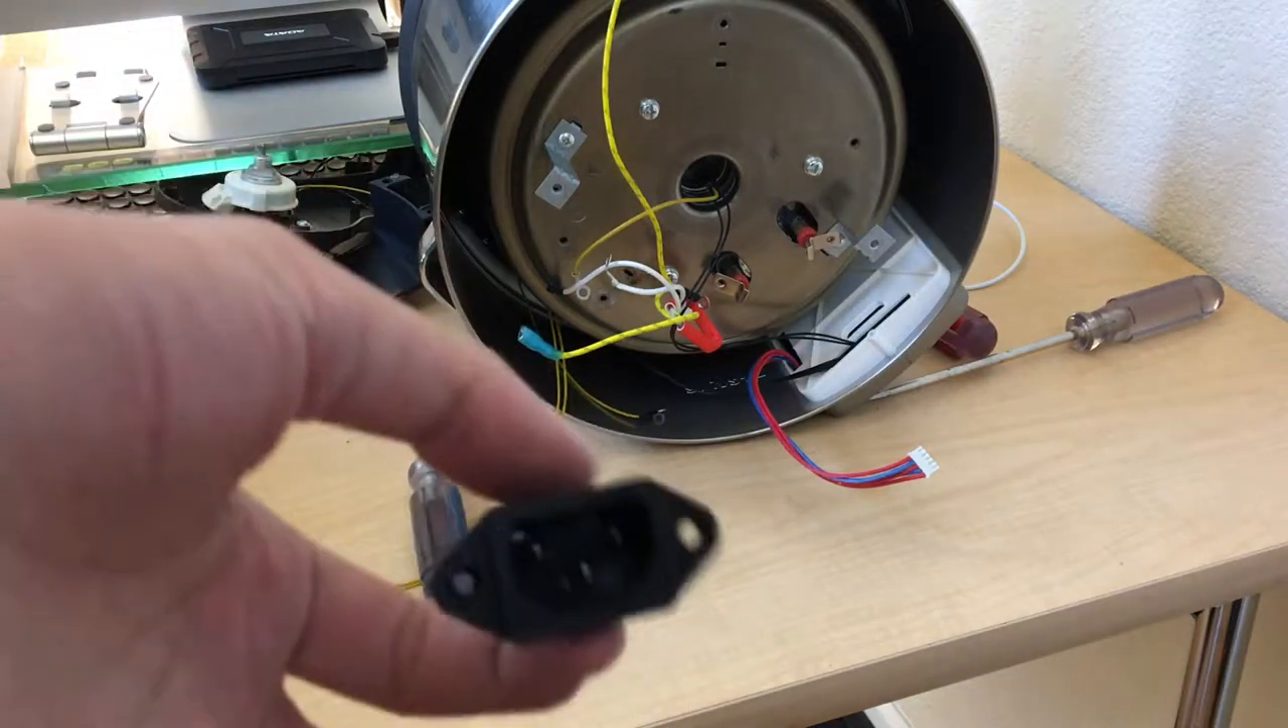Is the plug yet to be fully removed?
No.